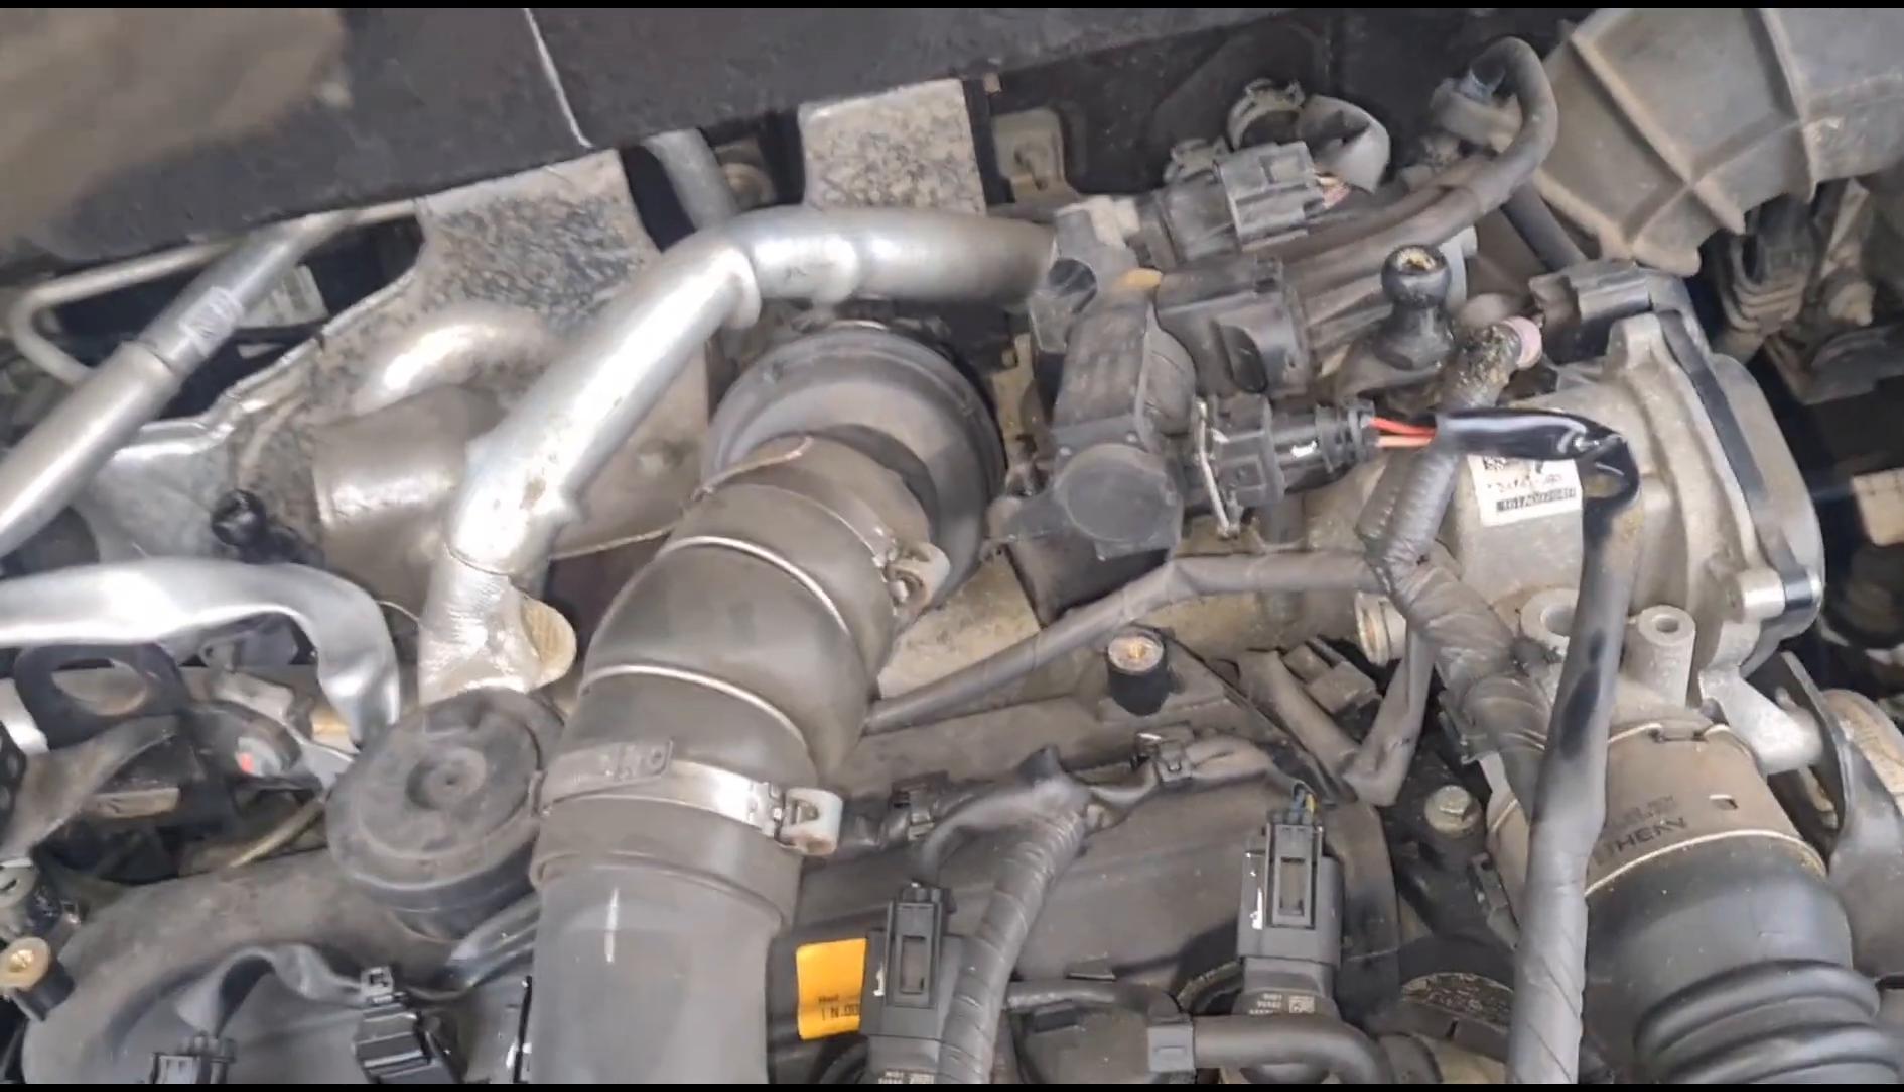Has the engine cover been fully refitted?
No.